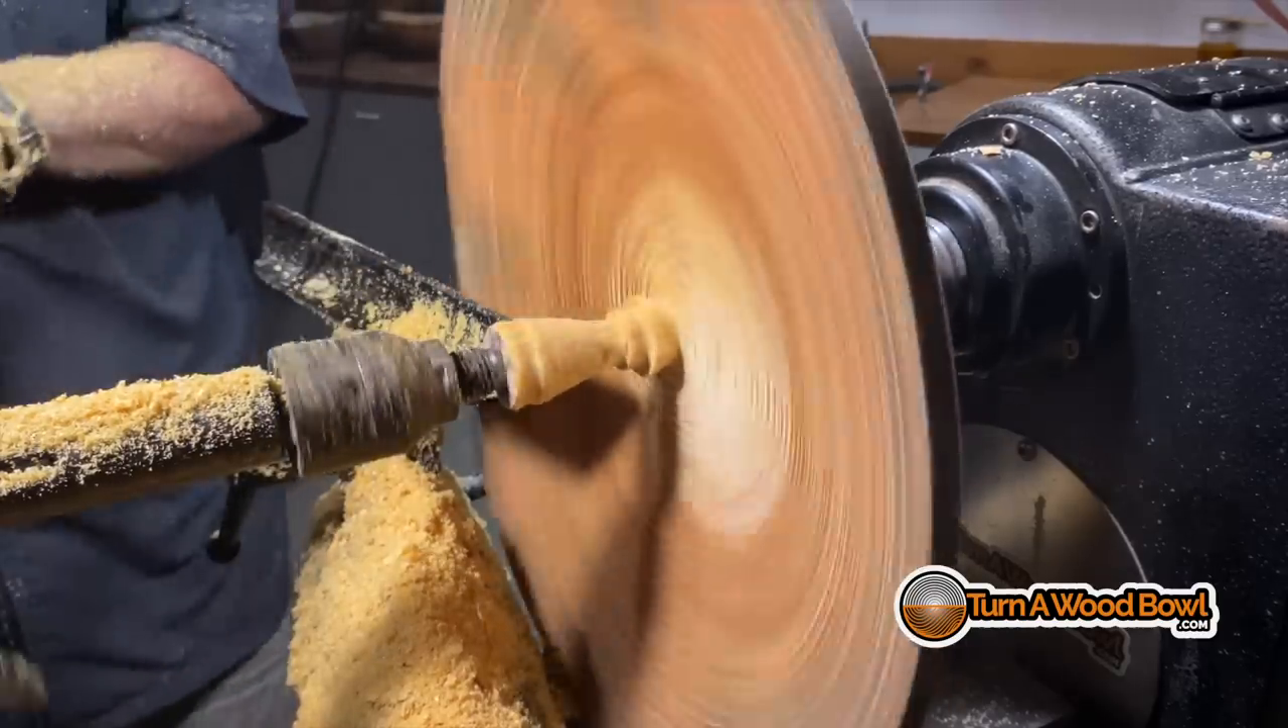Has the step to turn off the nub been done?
No.